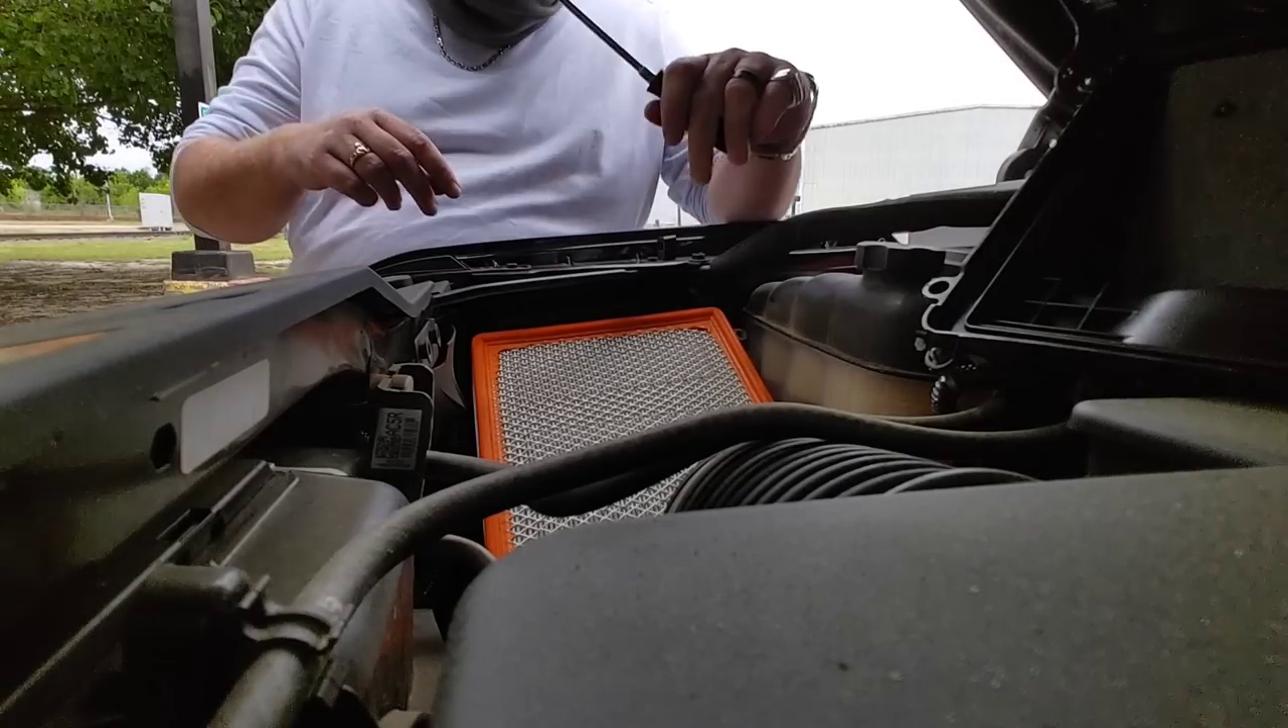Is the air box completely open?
Yes.